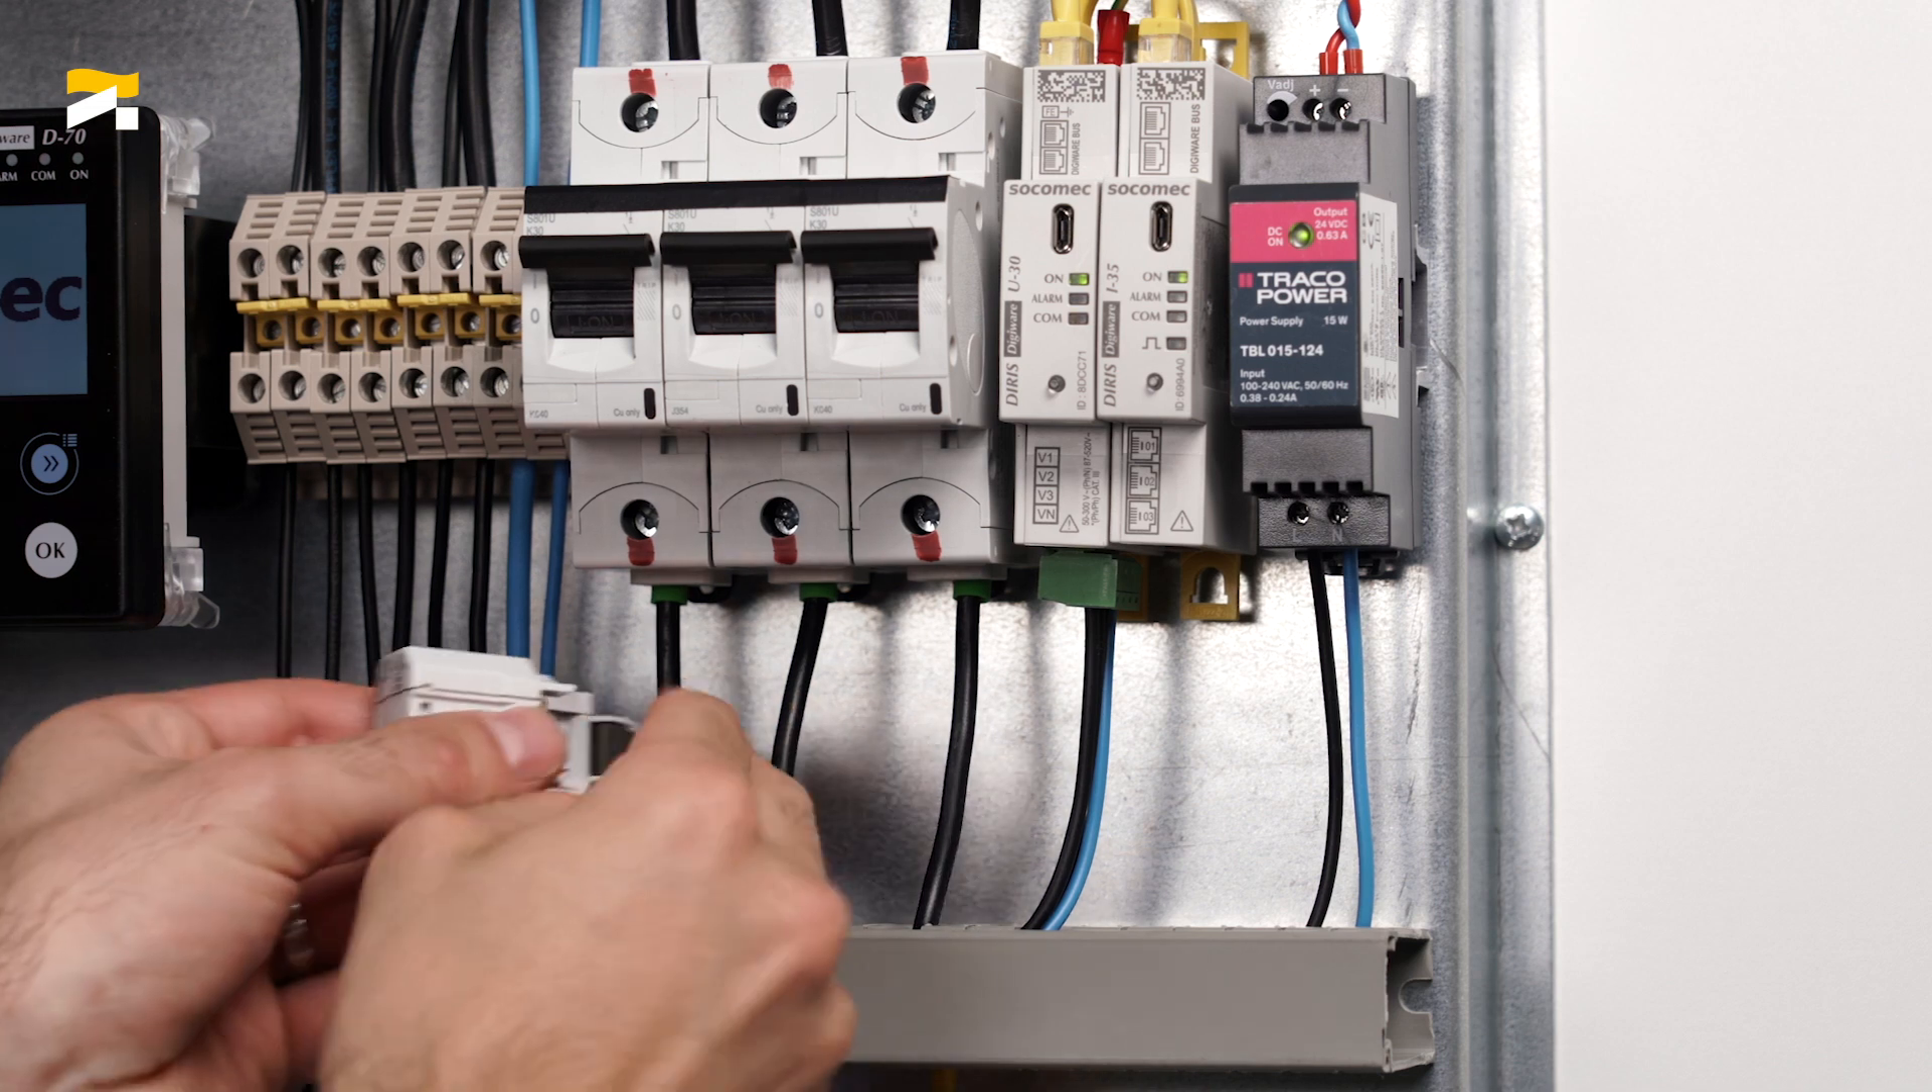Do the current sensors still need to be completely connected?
Yes.